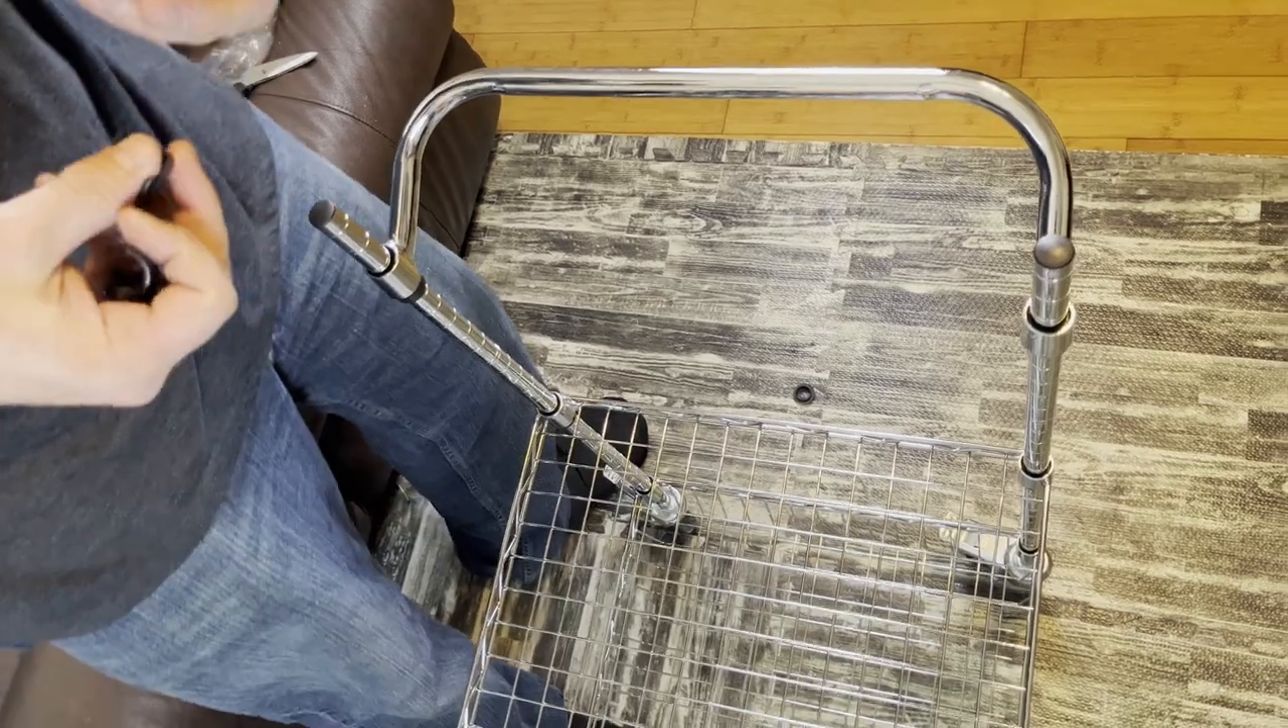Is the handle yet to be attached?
No.